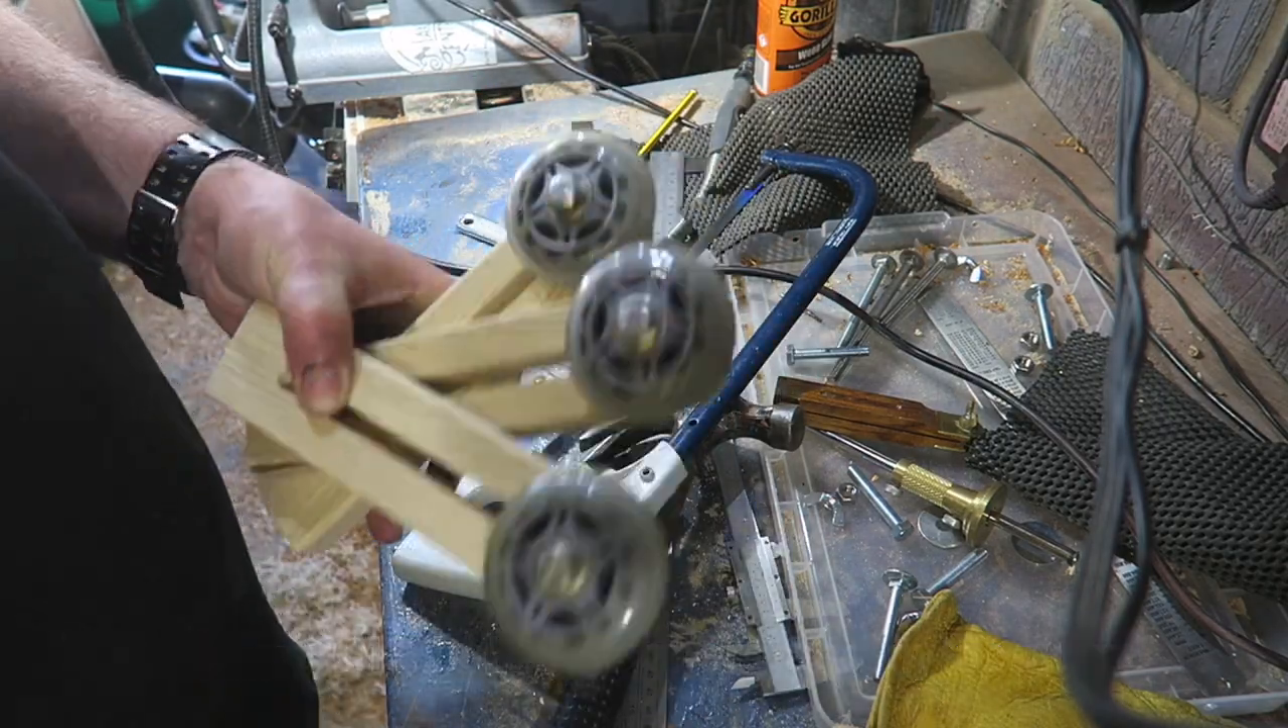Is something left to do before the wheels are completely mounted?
No.